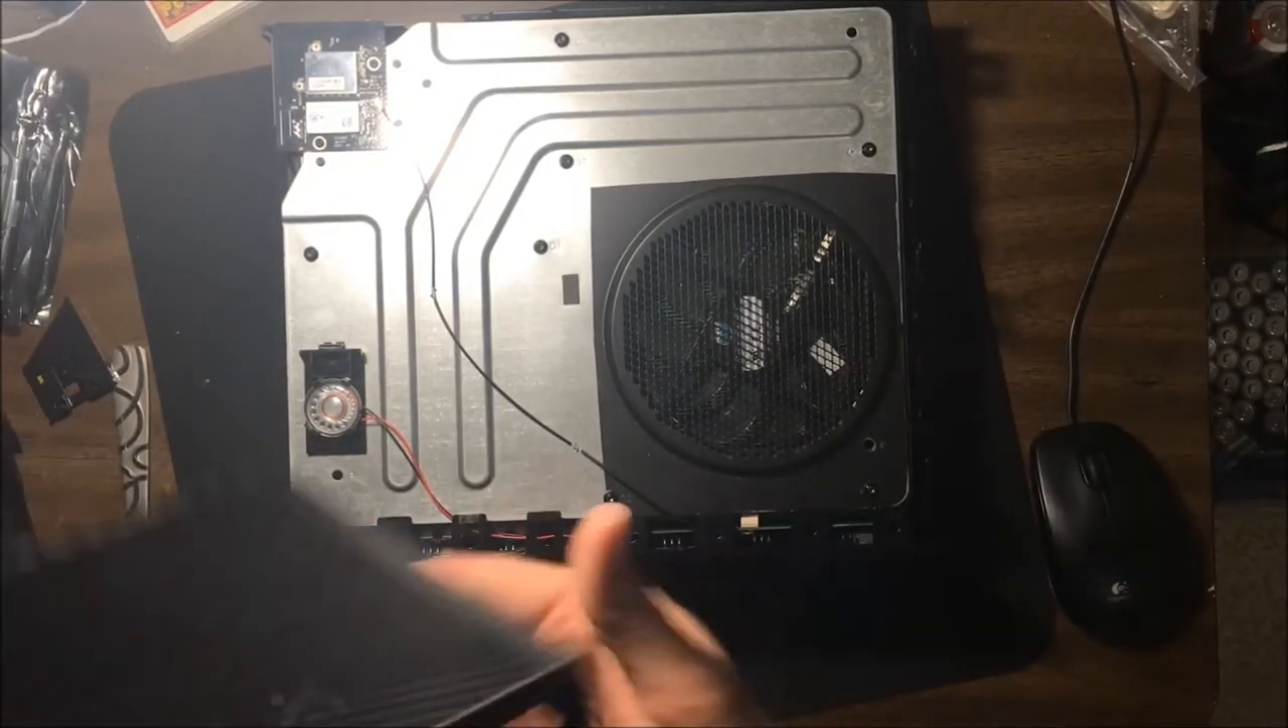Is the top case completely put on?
No.